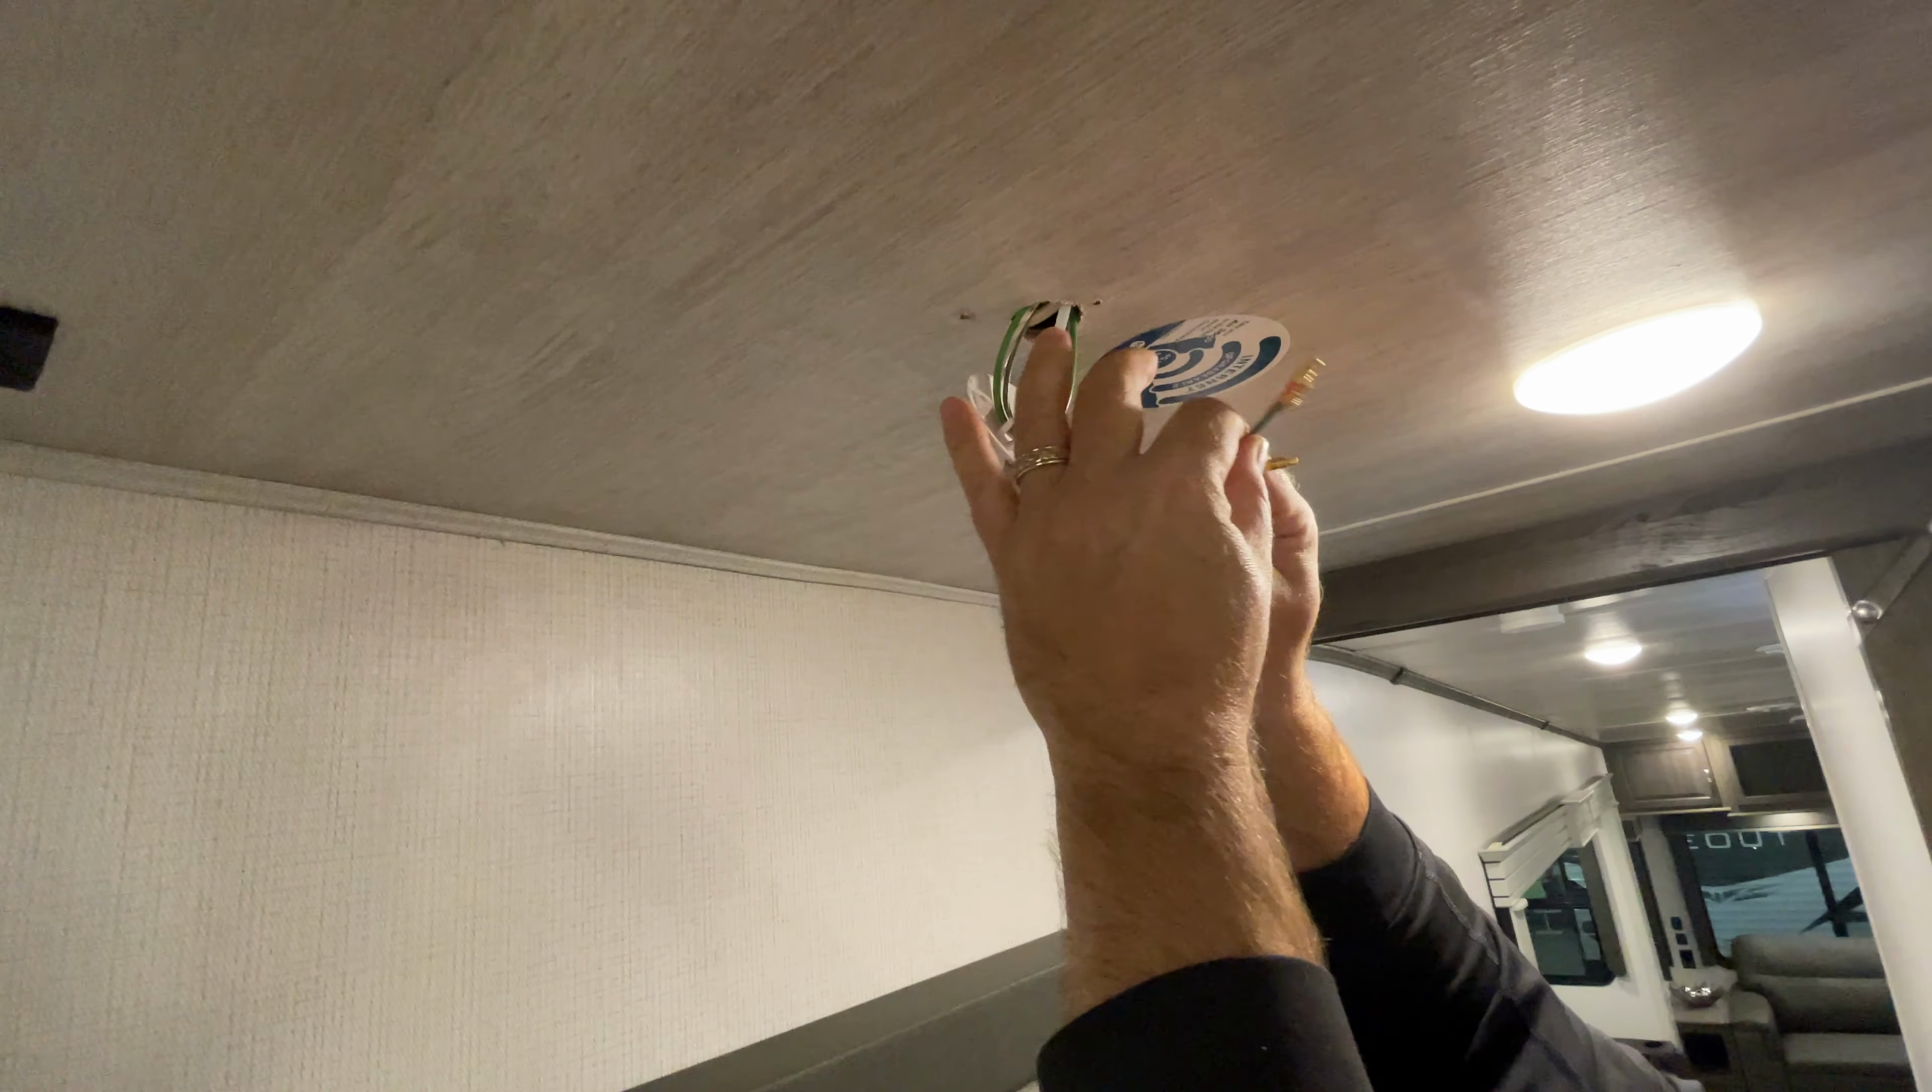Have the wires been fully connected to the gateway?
No.